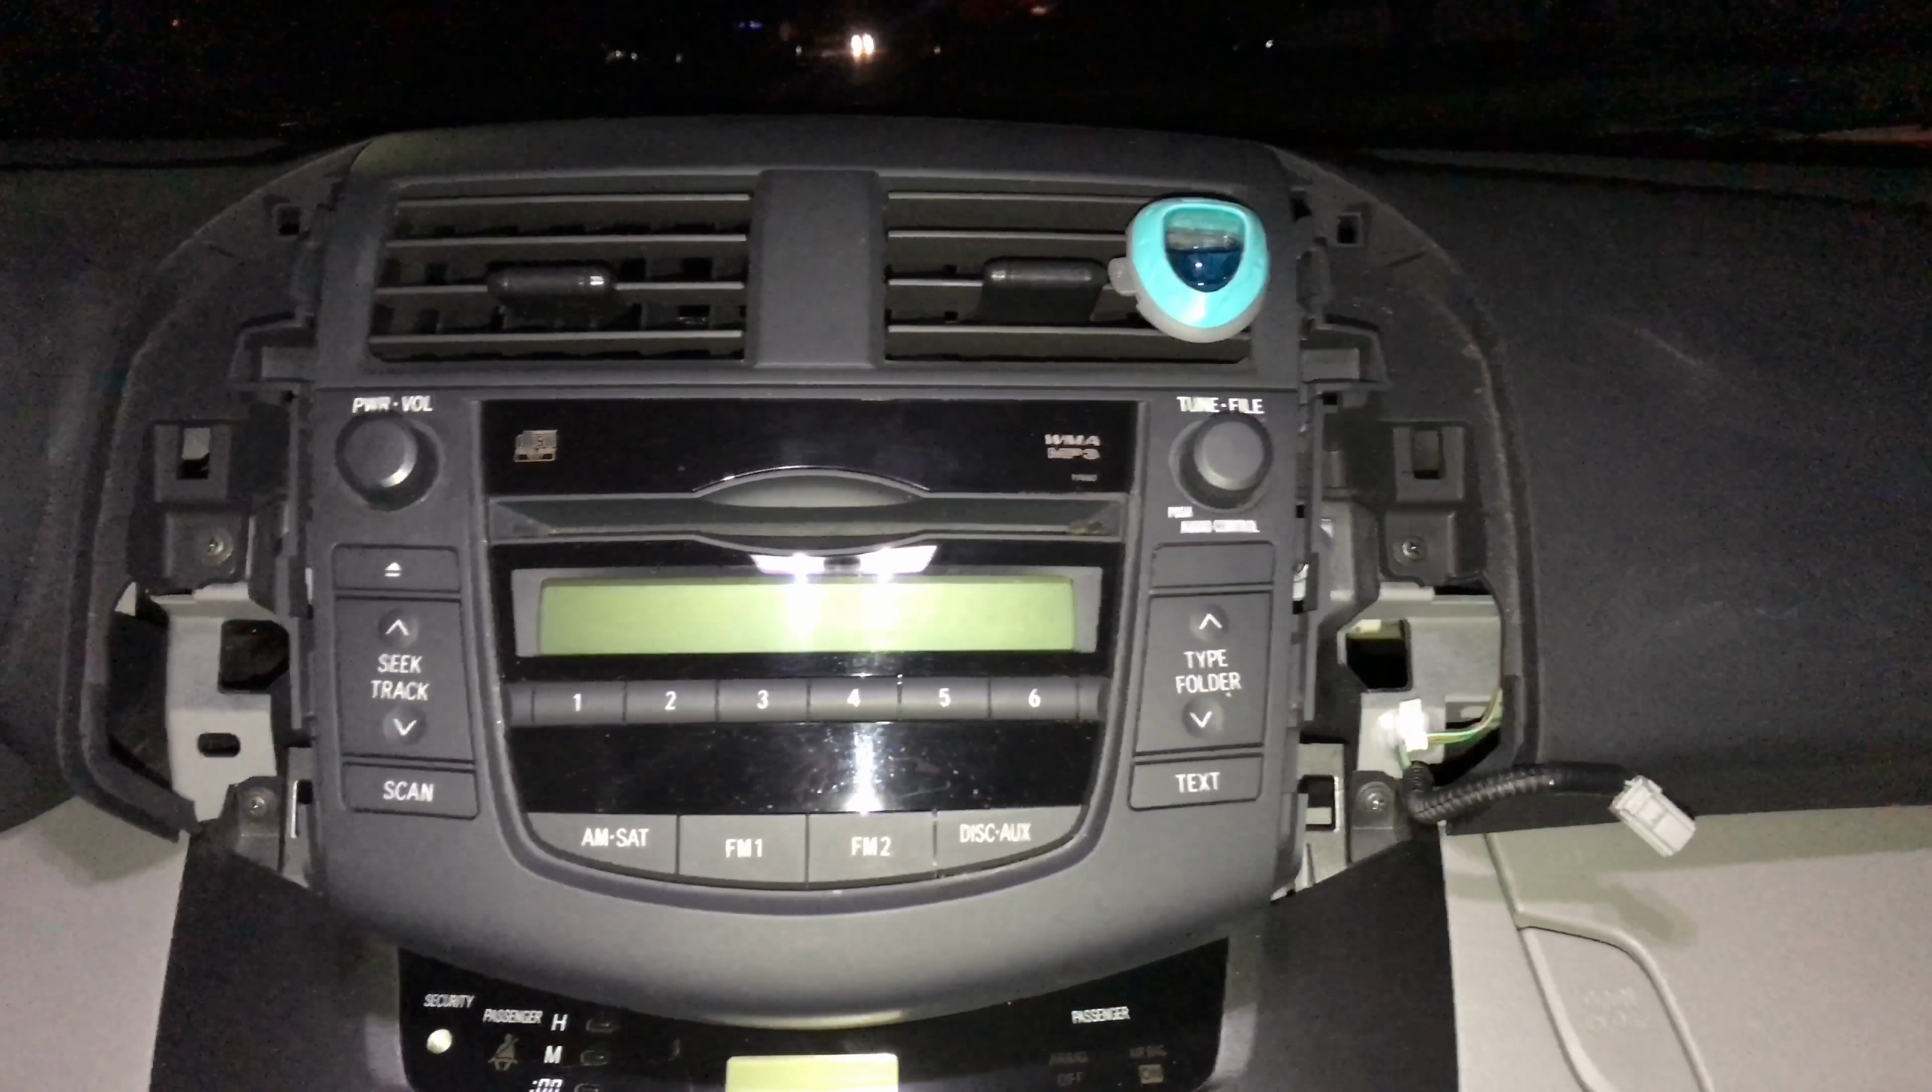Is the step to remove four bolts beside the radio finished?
No.